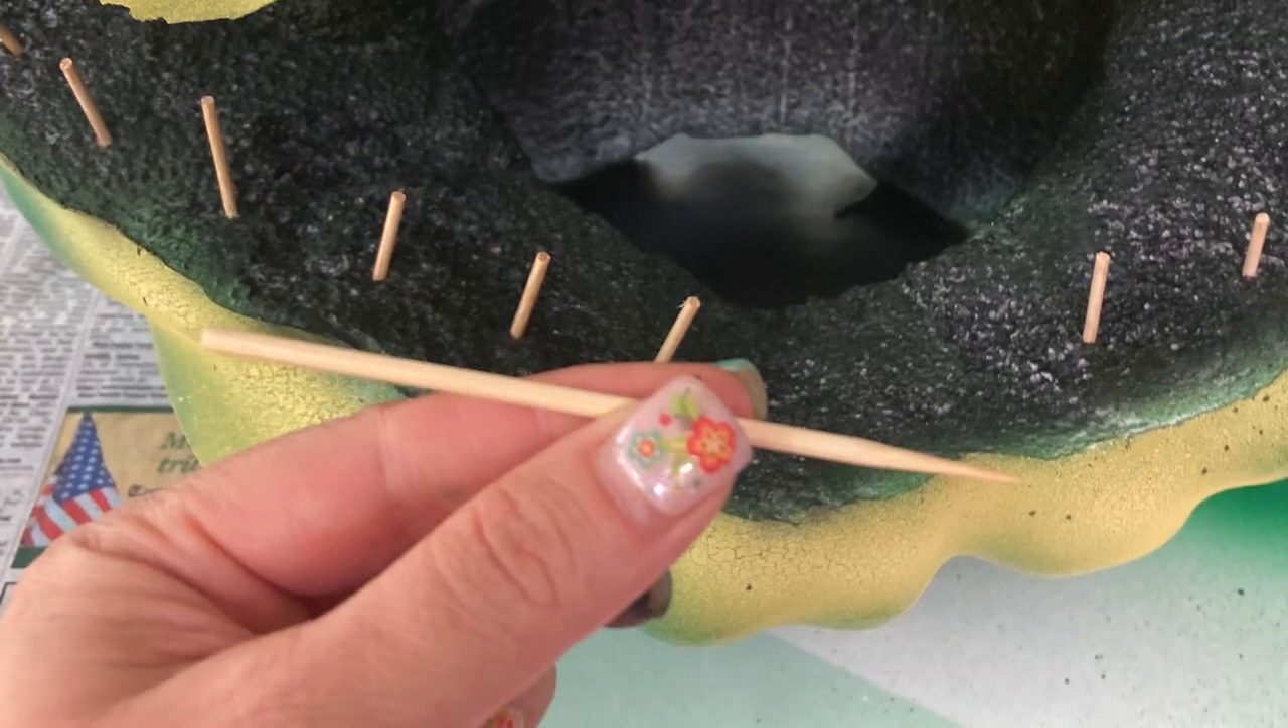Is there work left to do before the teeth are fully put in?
Yes.